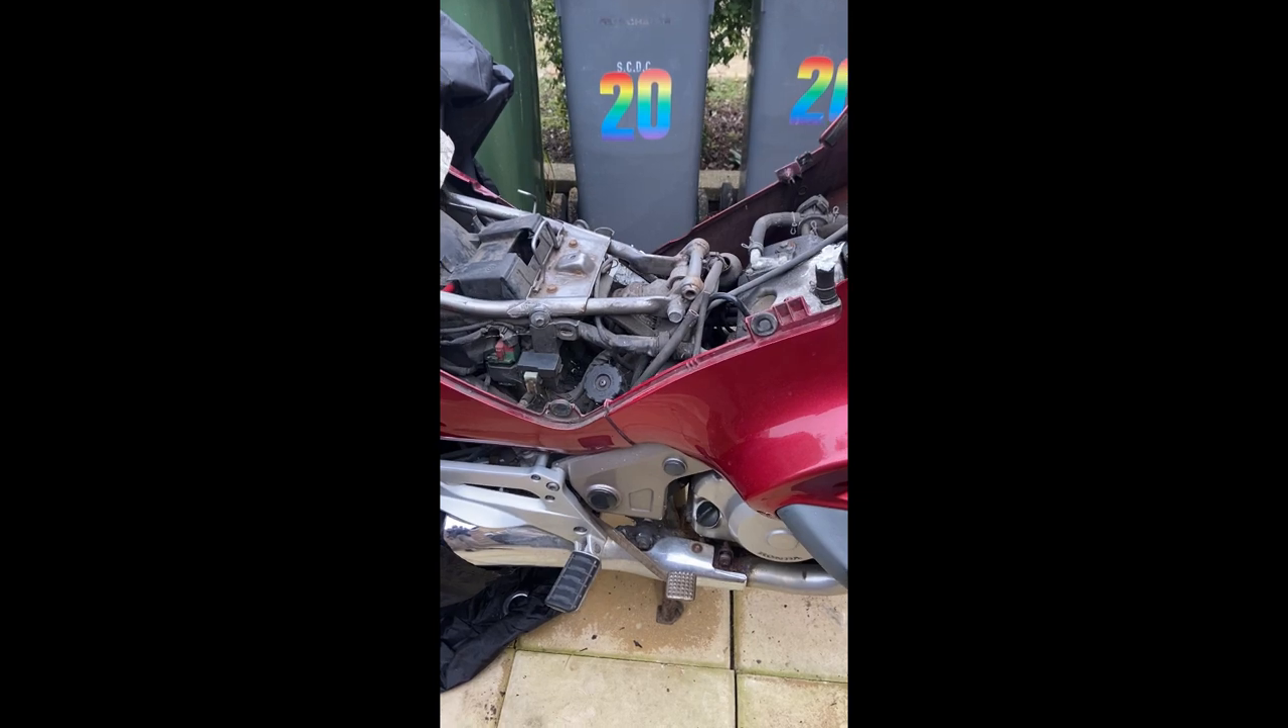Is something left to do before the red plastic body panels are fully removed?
Yes.